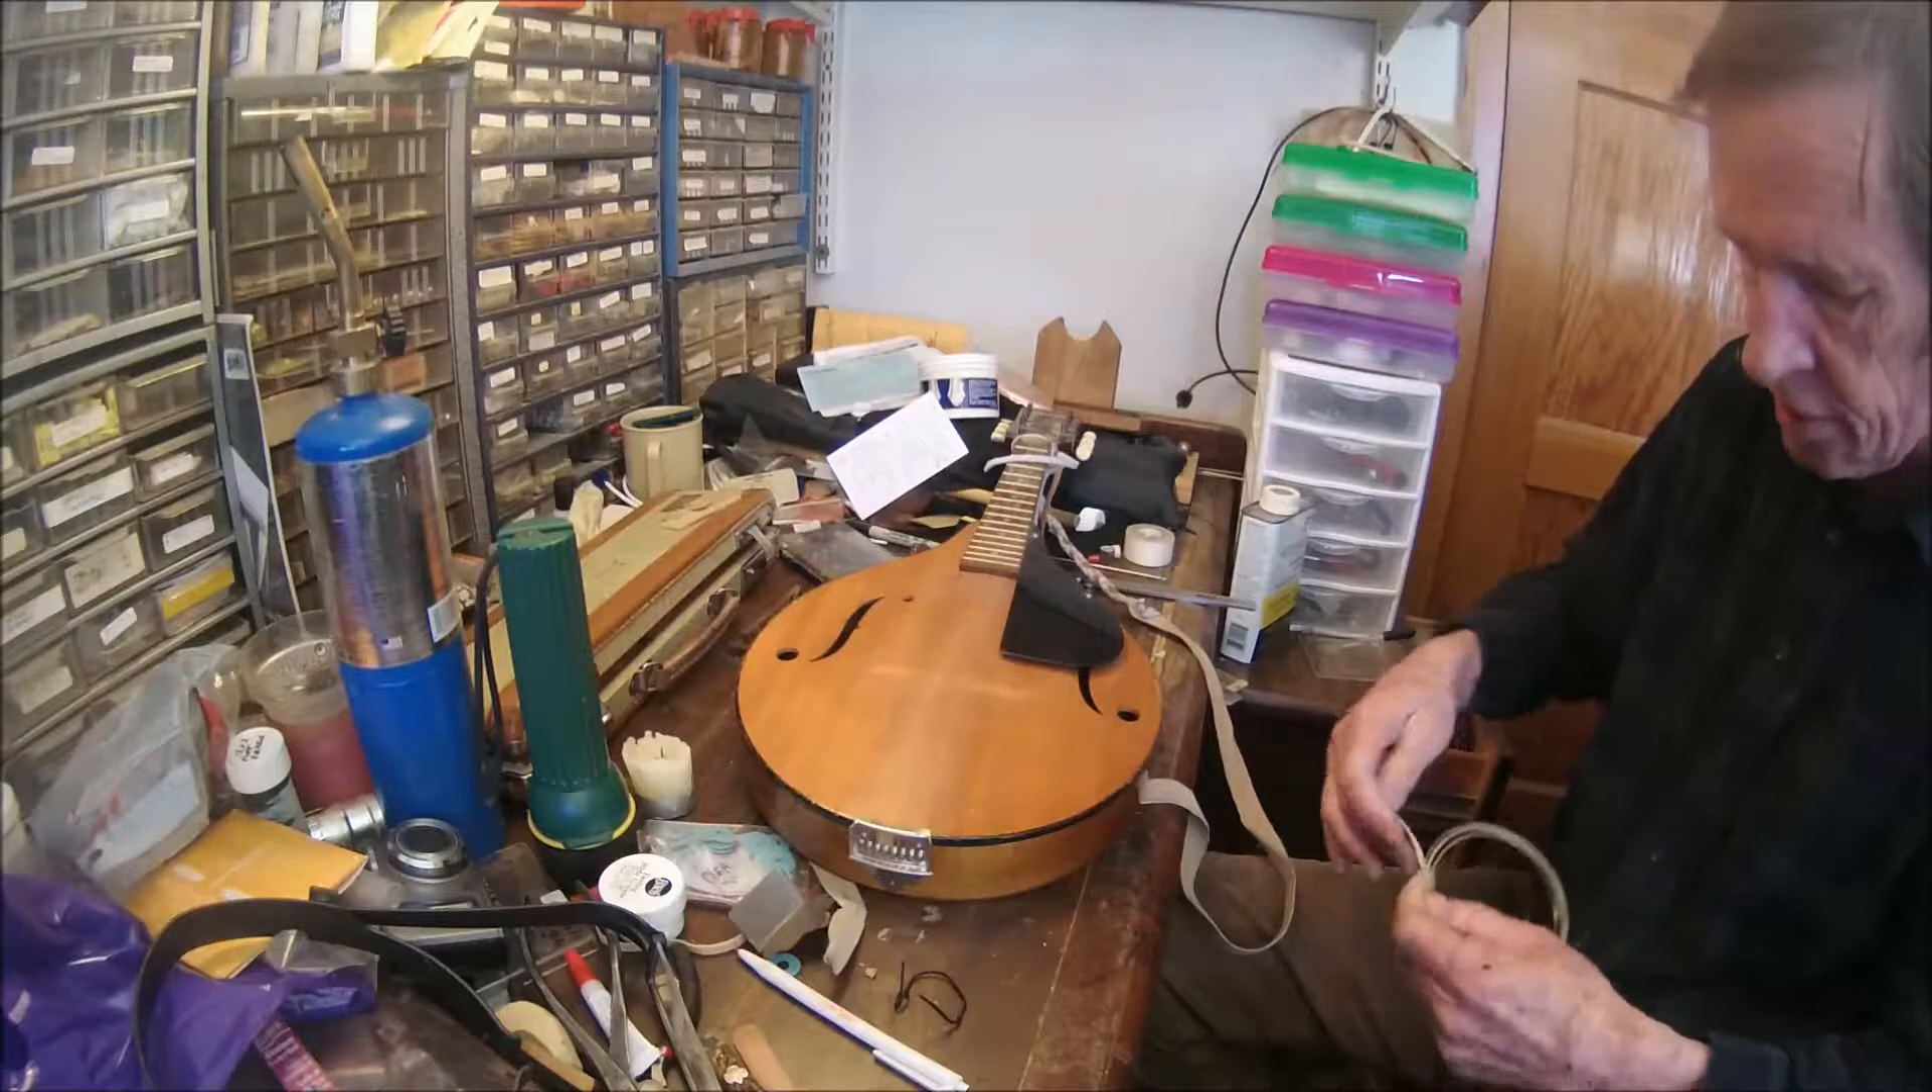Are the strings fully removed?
Yes.